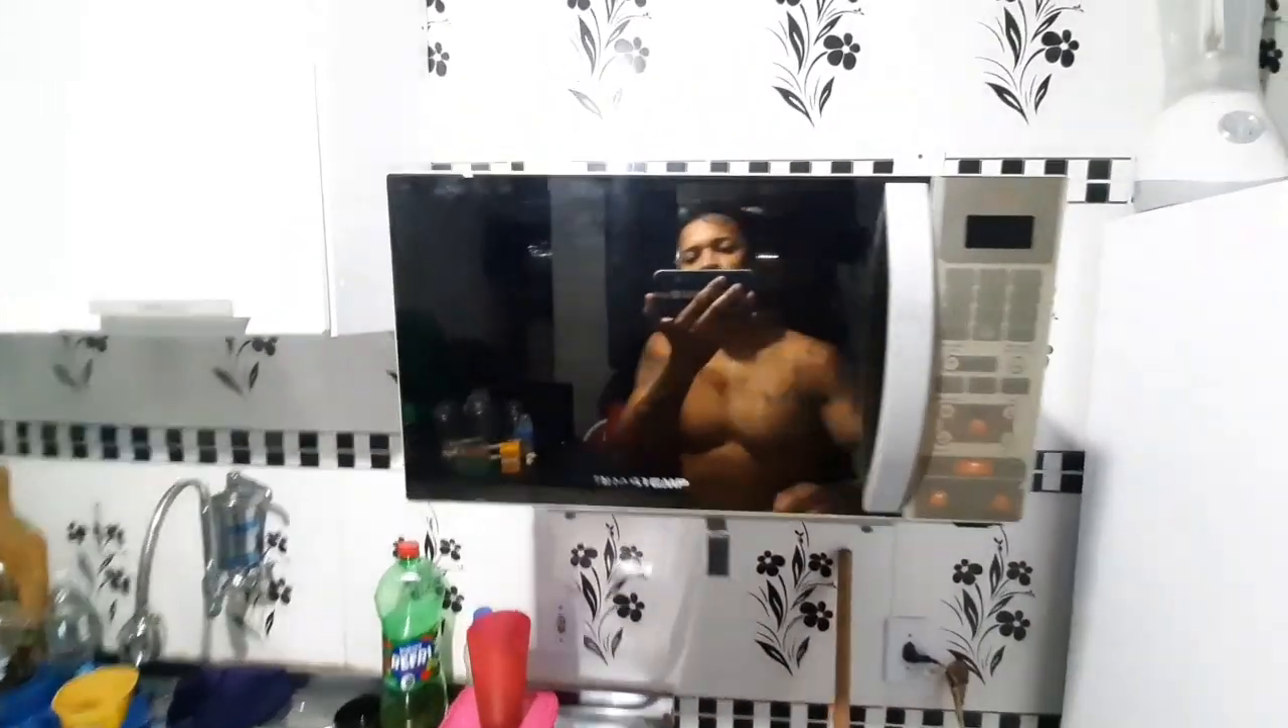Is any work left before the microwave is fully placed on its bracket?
No.